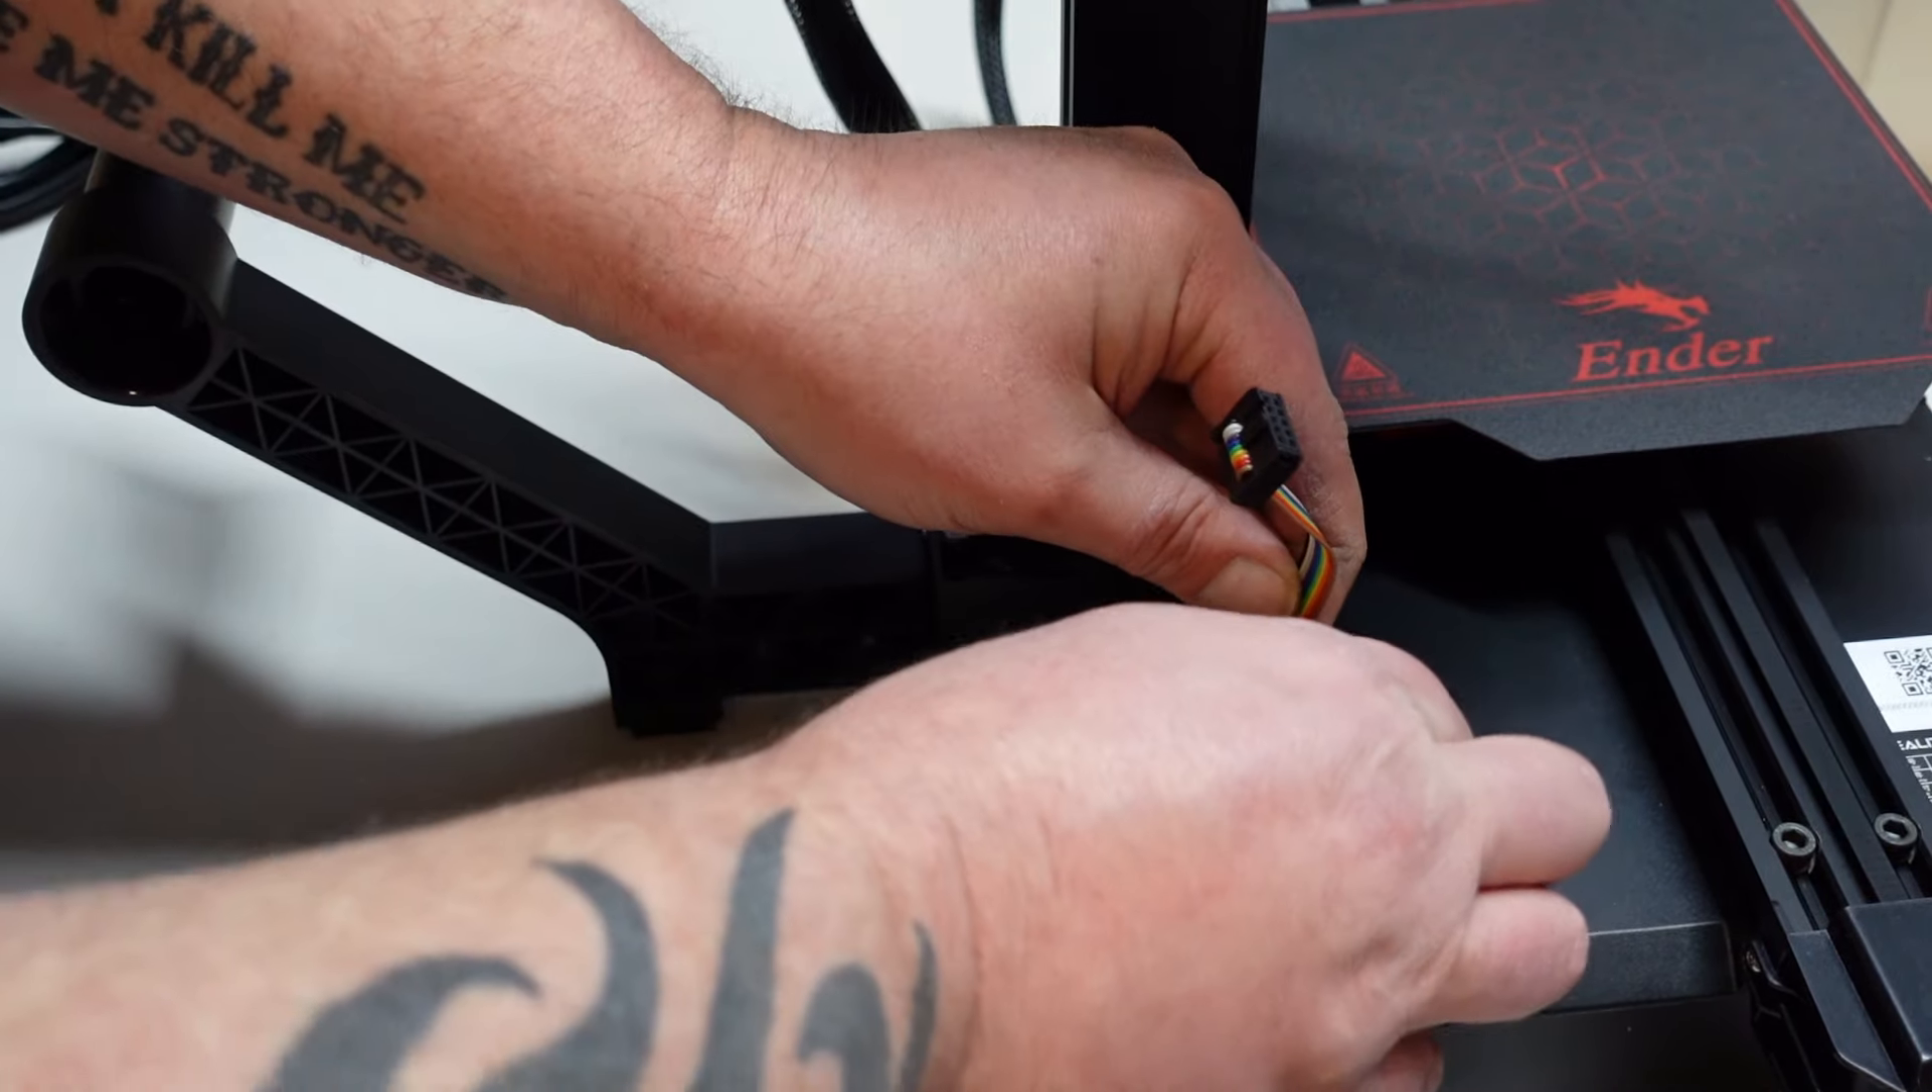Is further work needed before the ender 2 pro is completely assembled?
Yes.